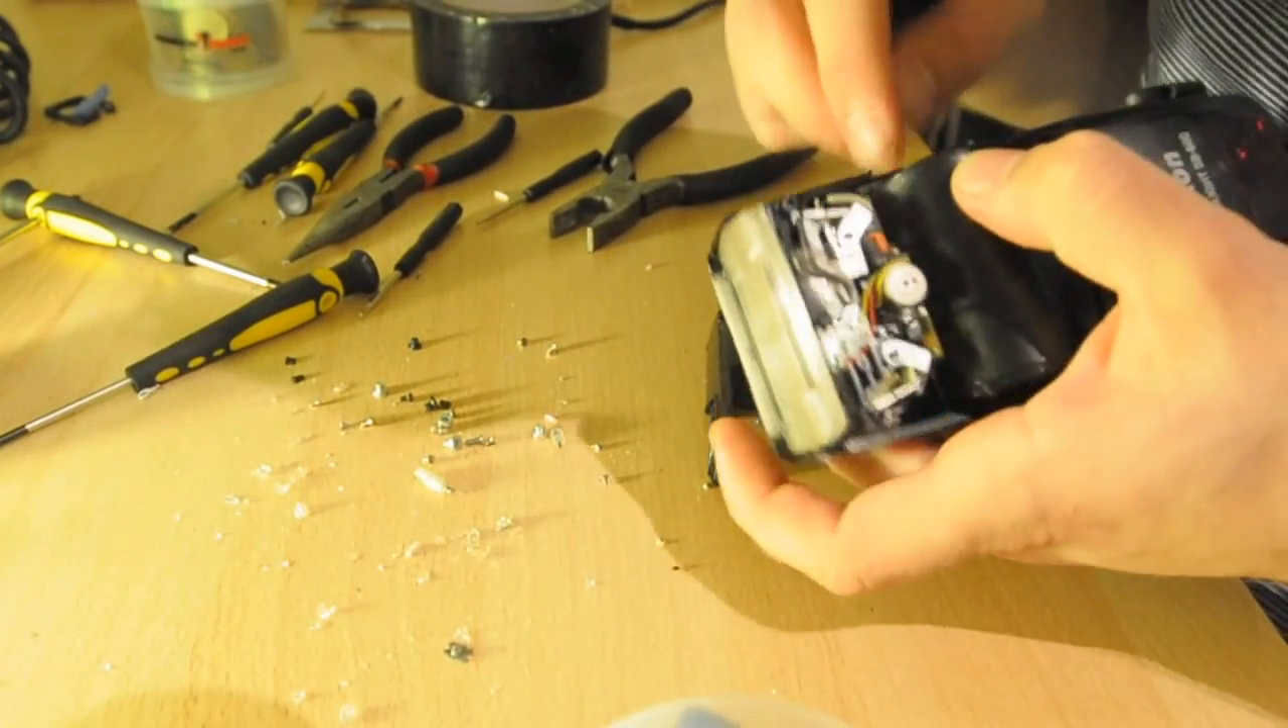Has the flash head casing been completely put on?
No.